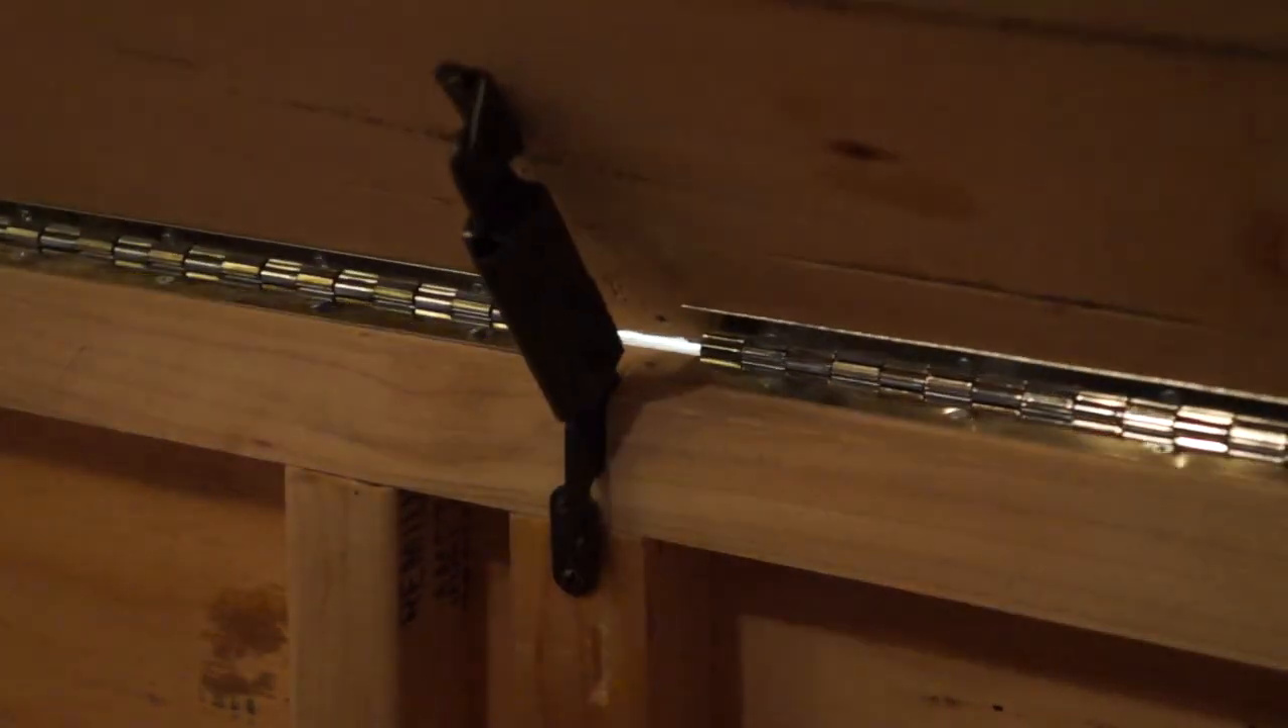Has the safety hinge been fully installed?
Yes.